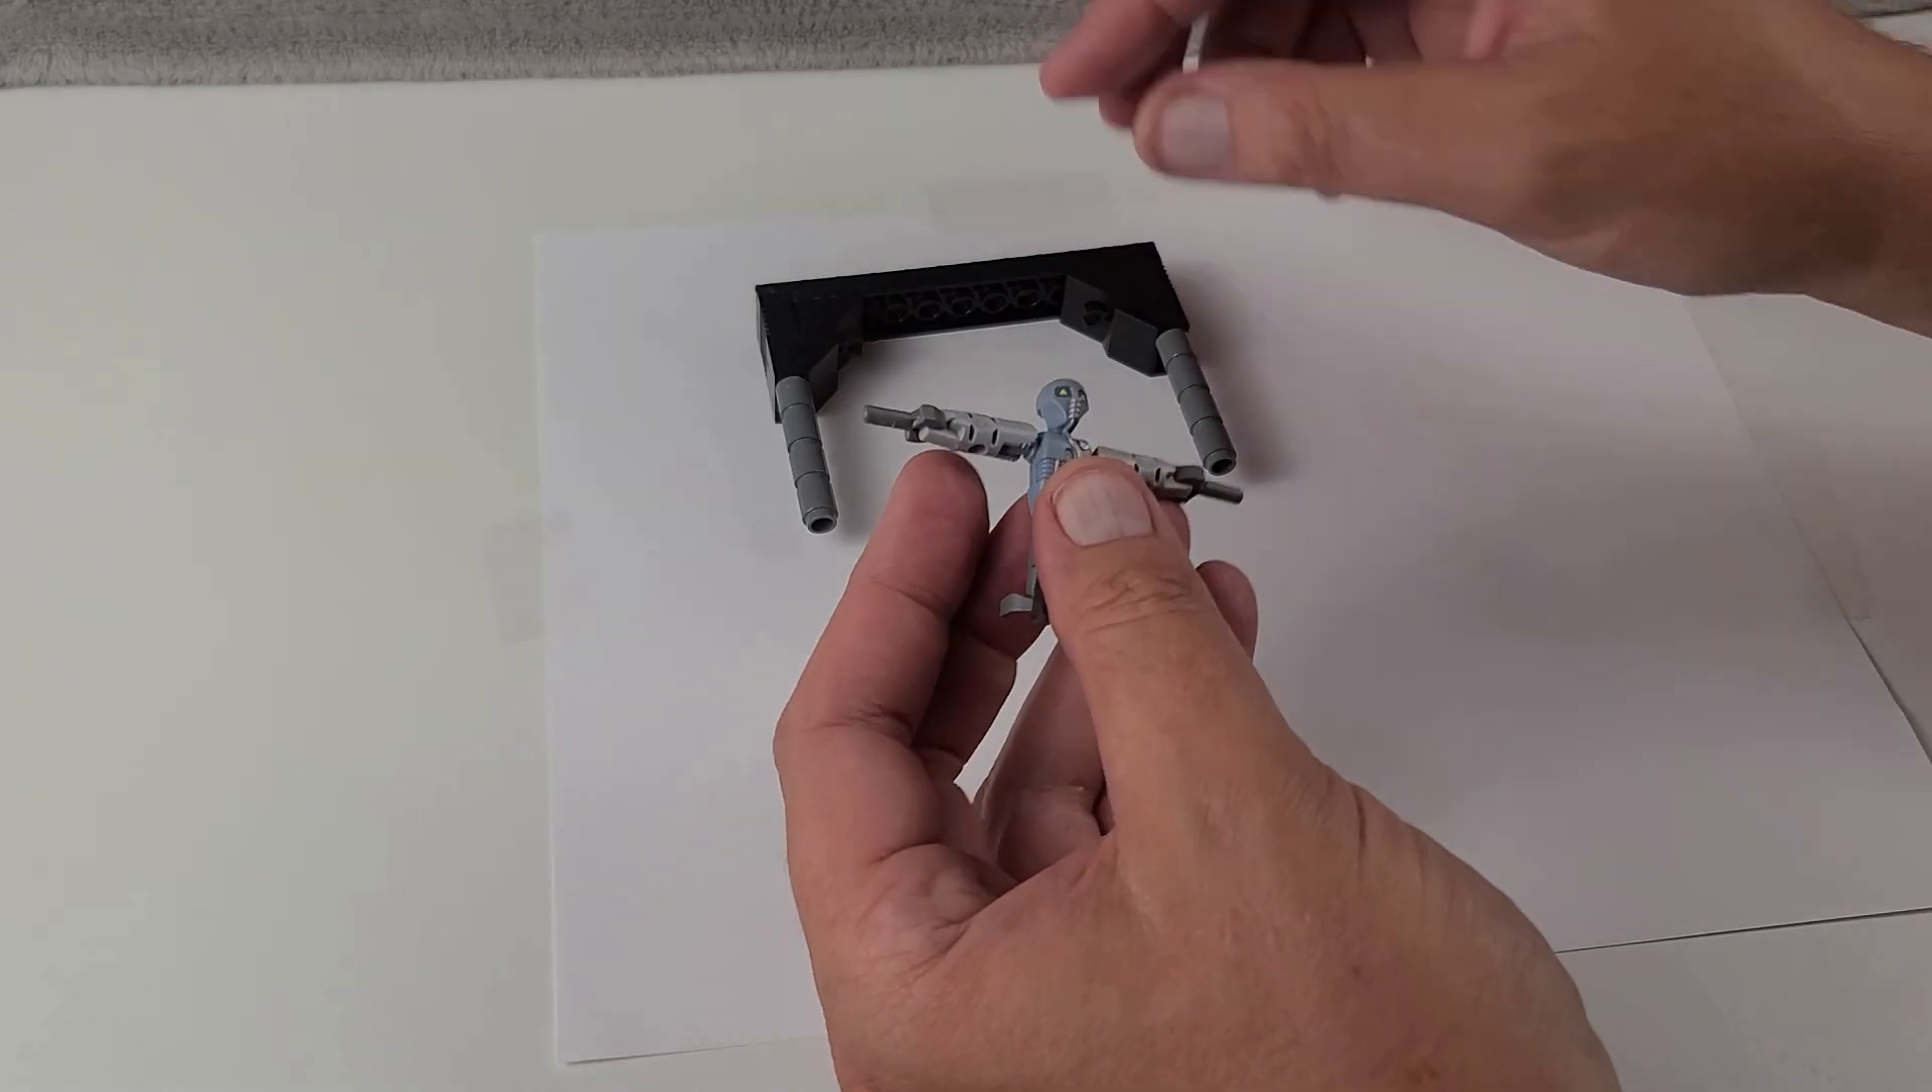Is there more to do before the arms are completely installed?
No.